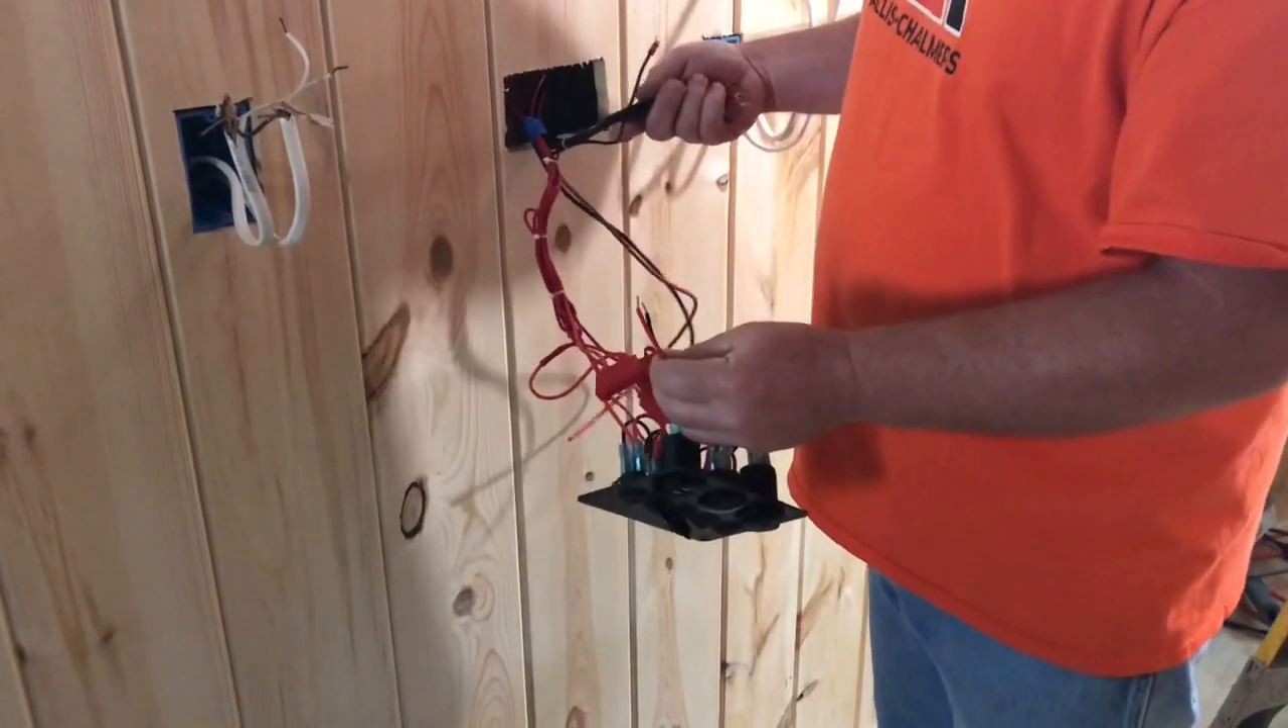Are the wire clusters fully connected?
No.